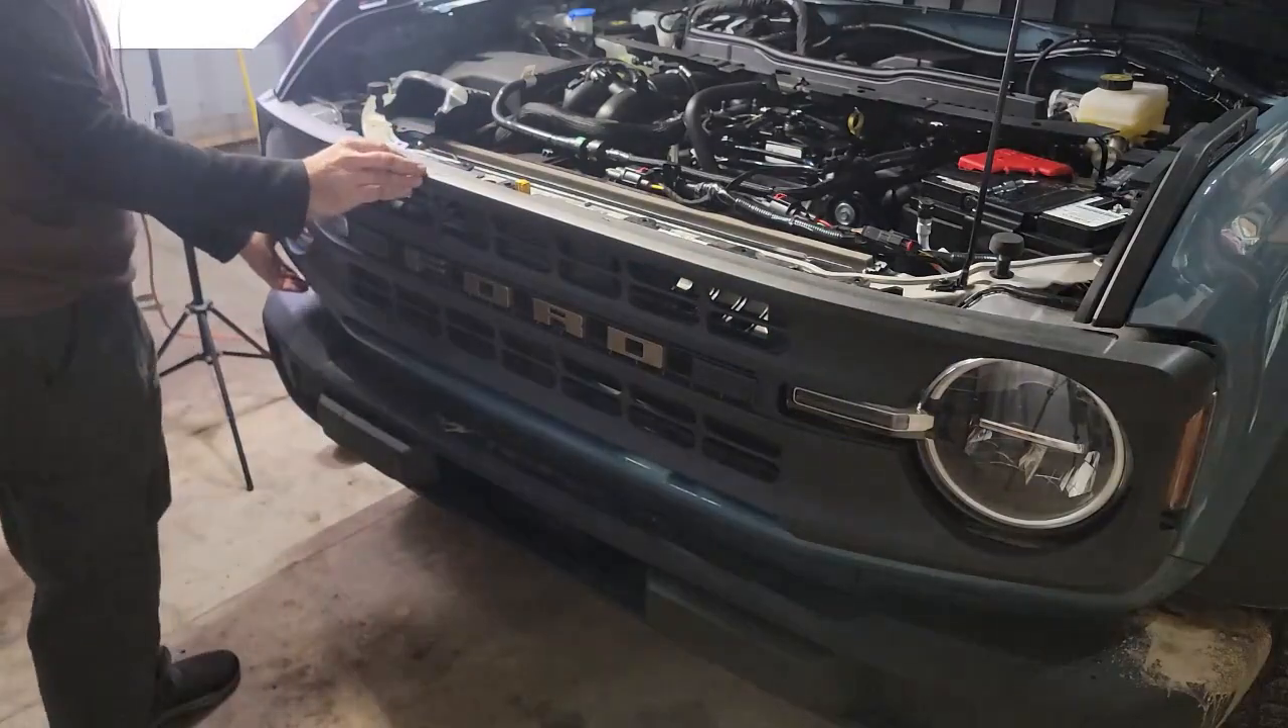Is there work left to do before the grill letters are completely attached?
No.